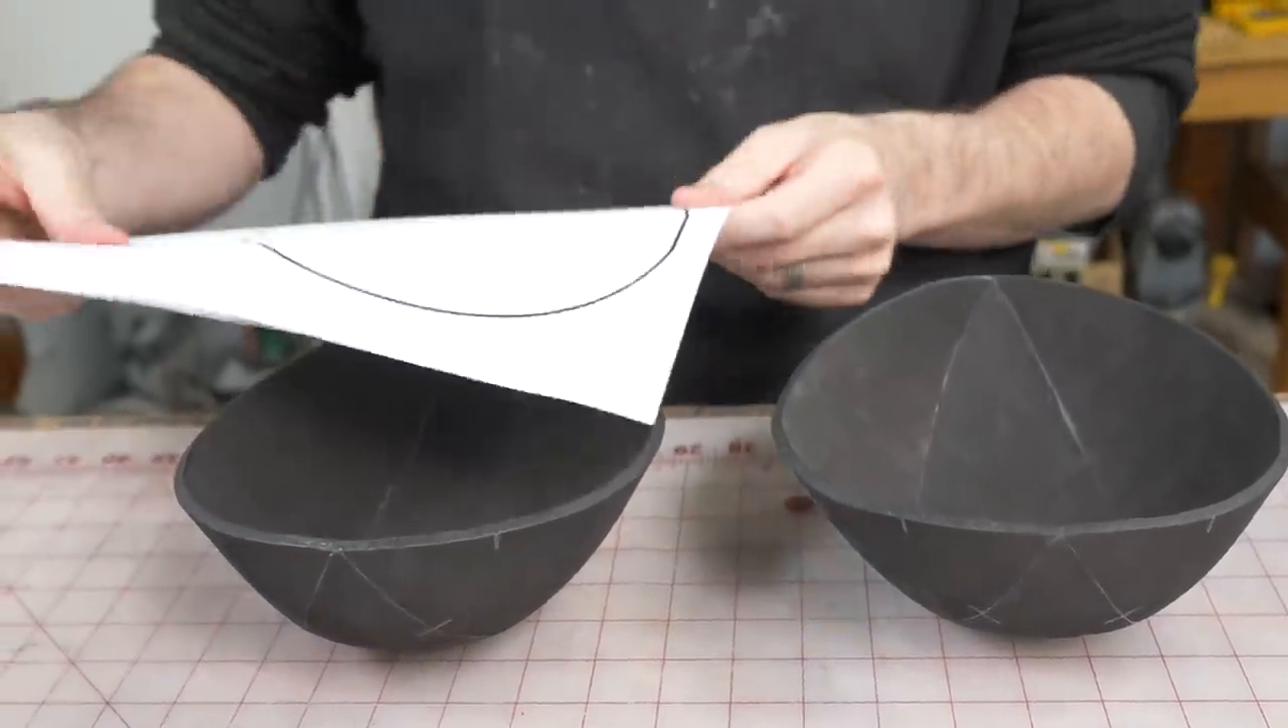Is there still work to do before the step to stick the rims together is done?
Yes.